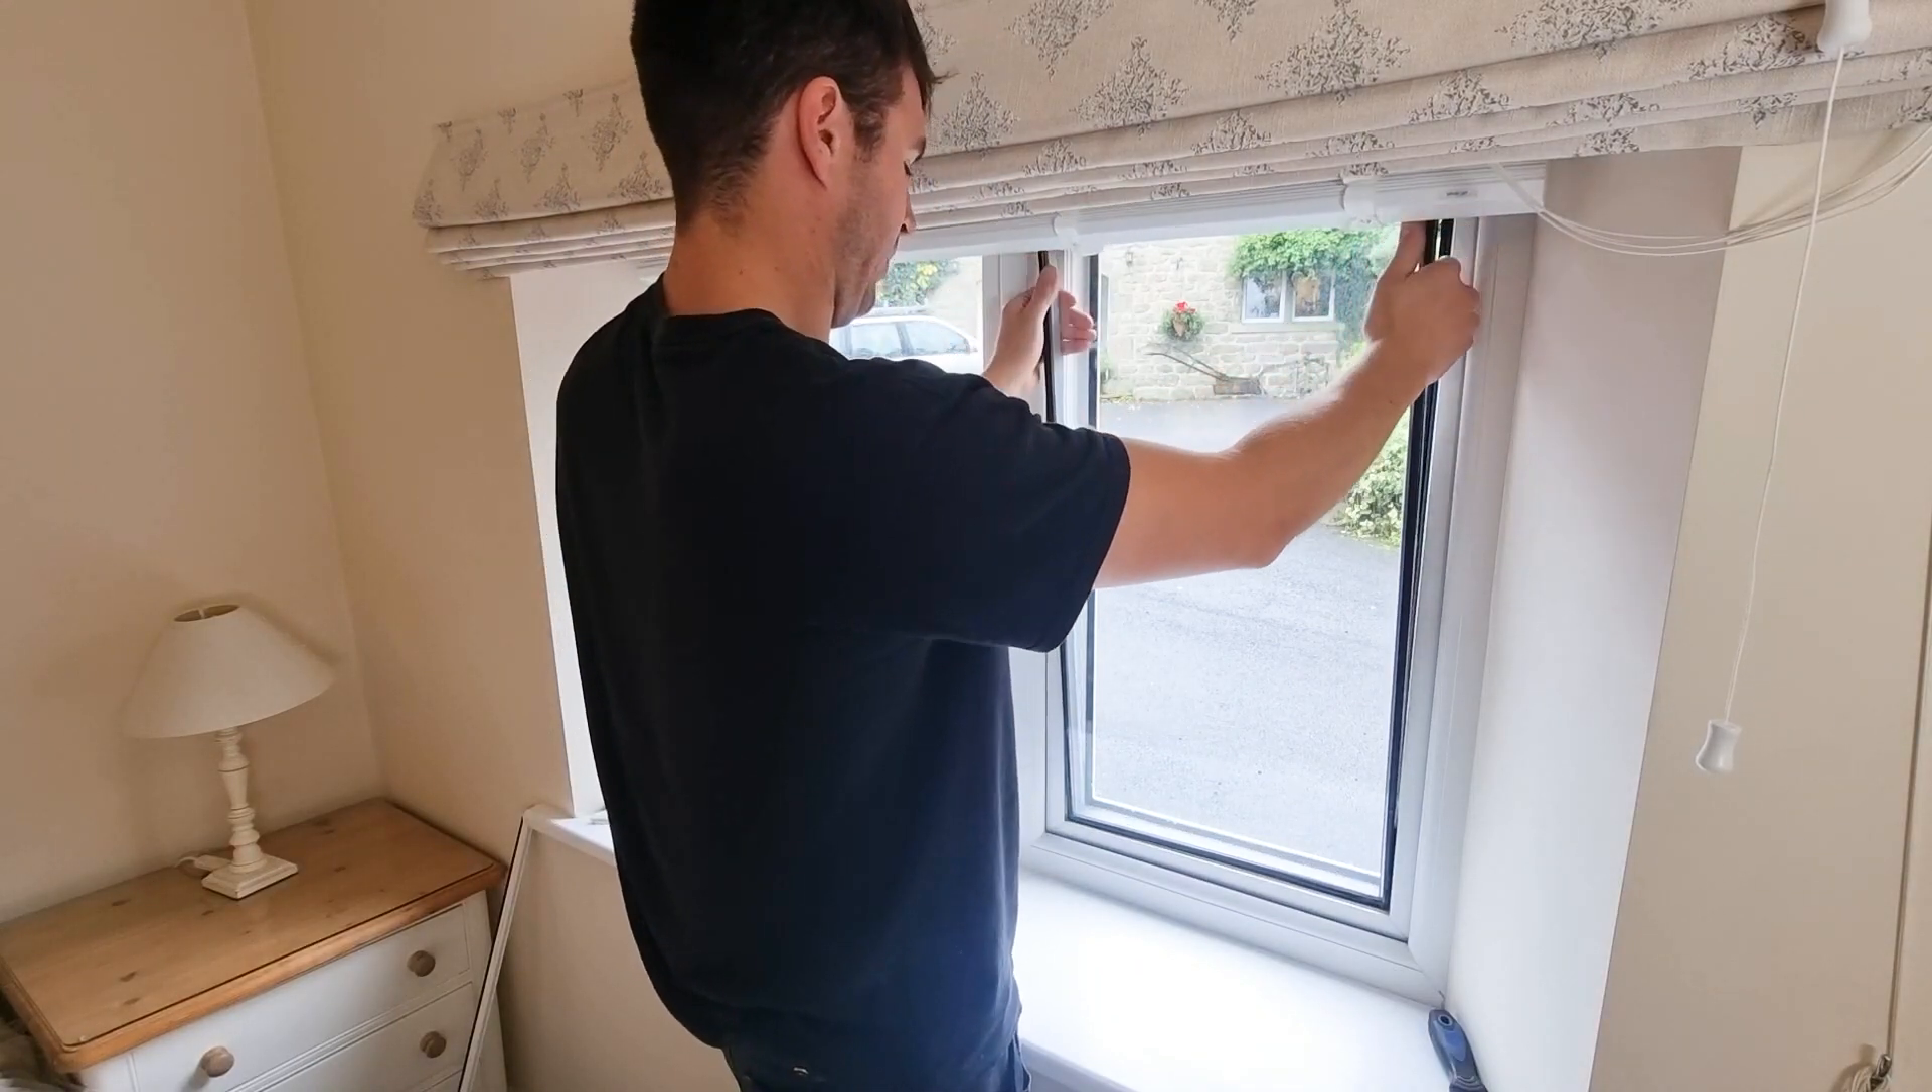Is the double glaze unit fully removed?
No.